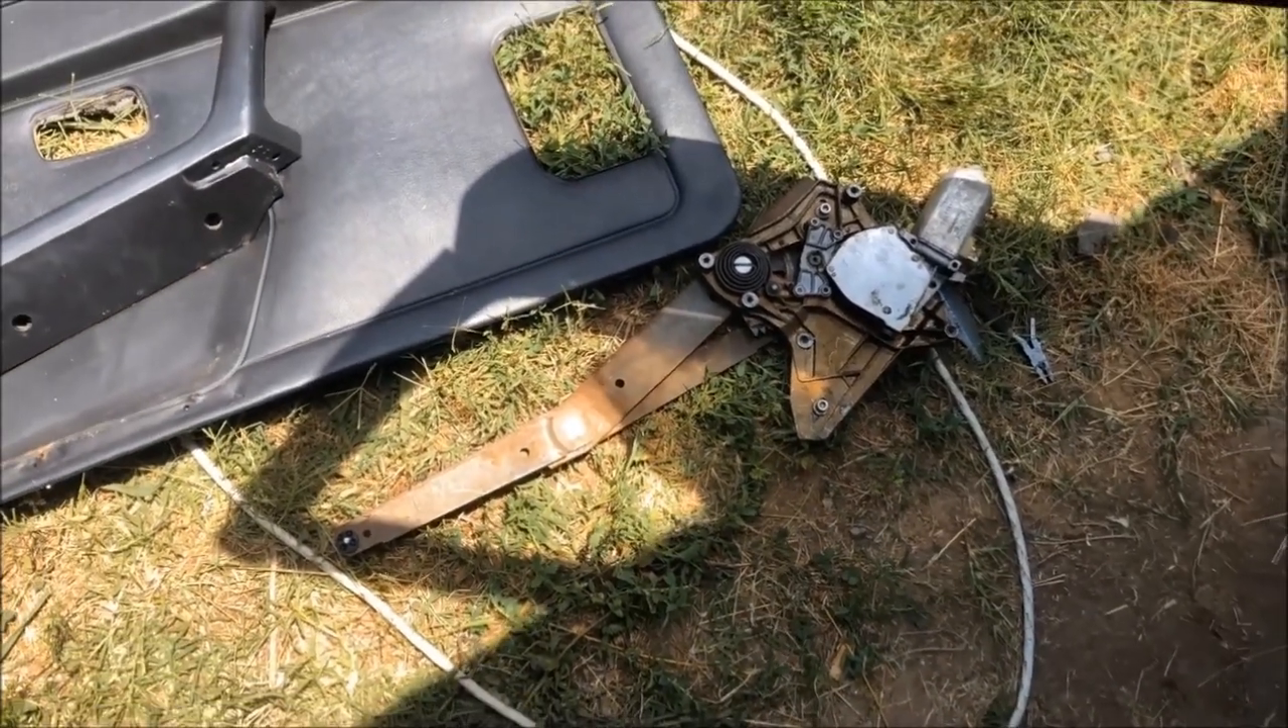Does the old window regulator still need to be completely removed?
No.